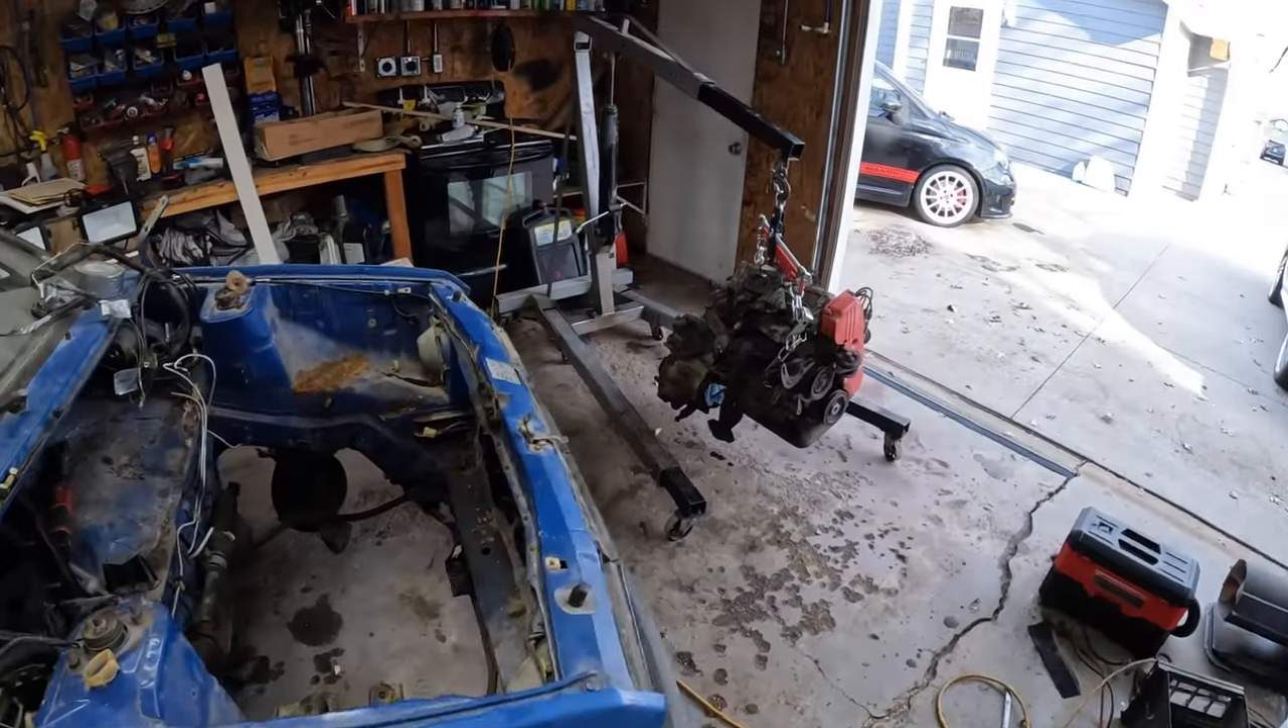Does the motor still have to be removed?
No.